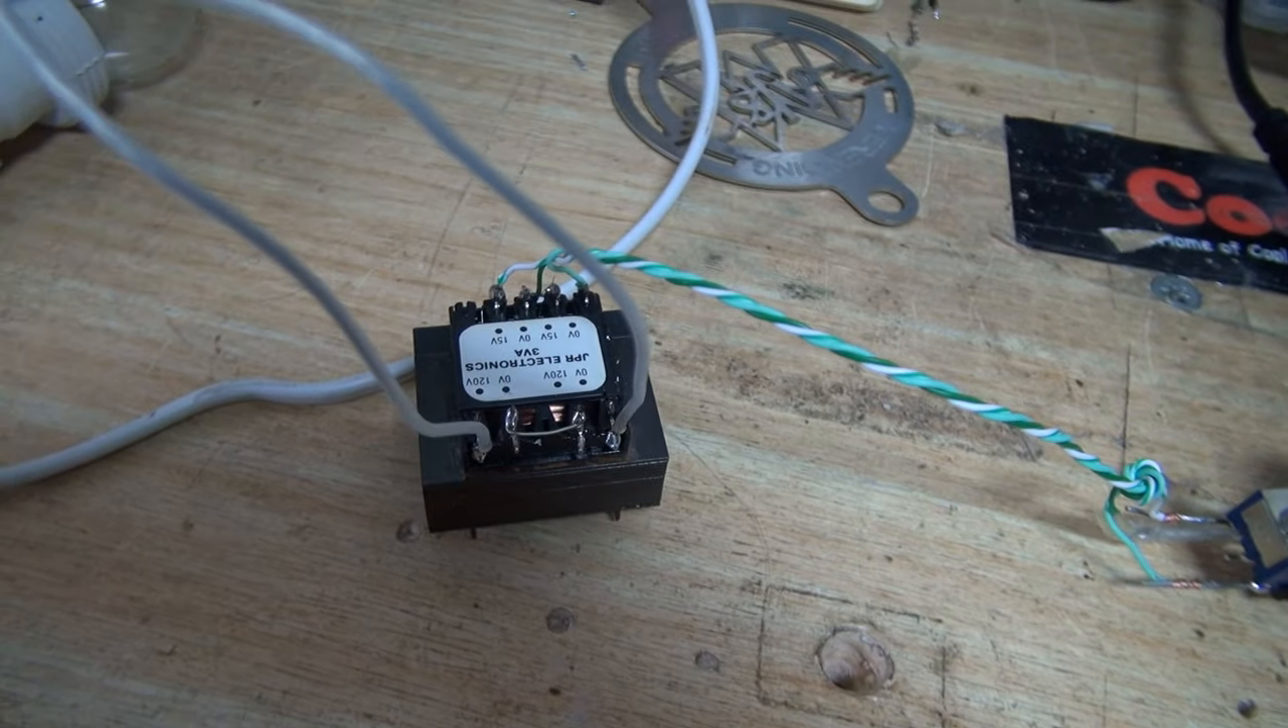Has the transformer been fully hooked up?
Yes.